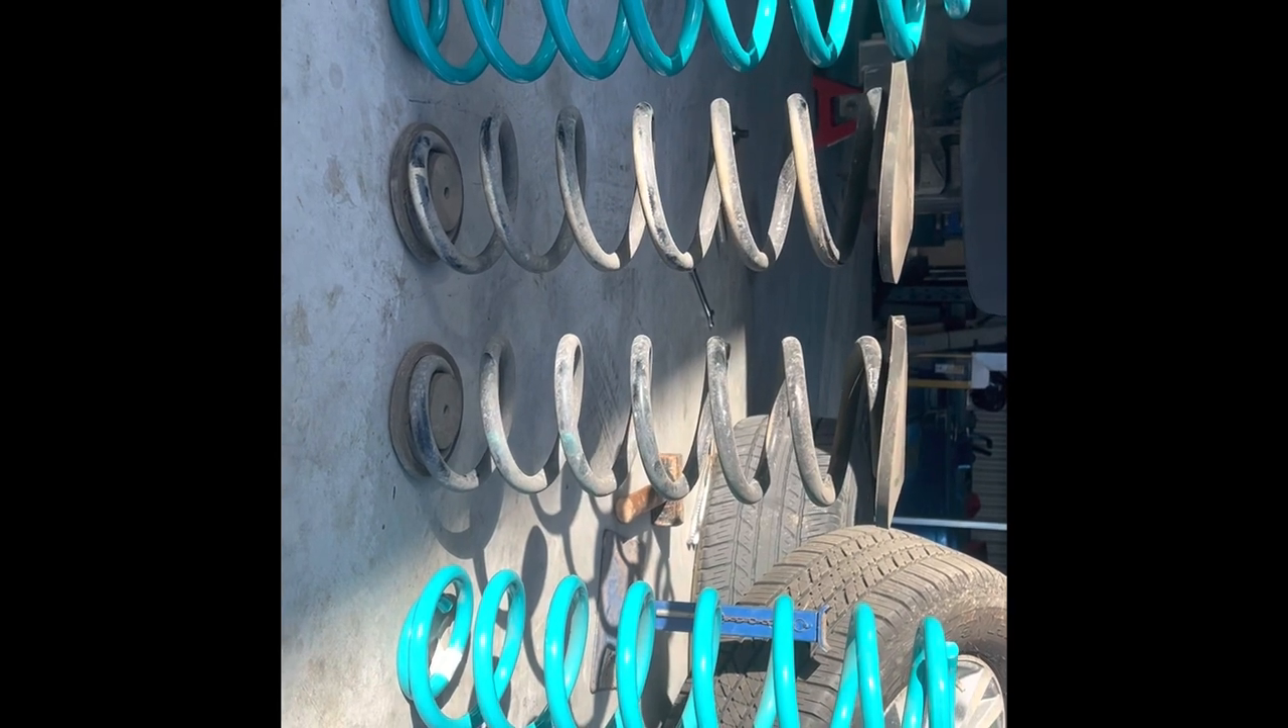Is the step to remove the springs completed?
Yes.